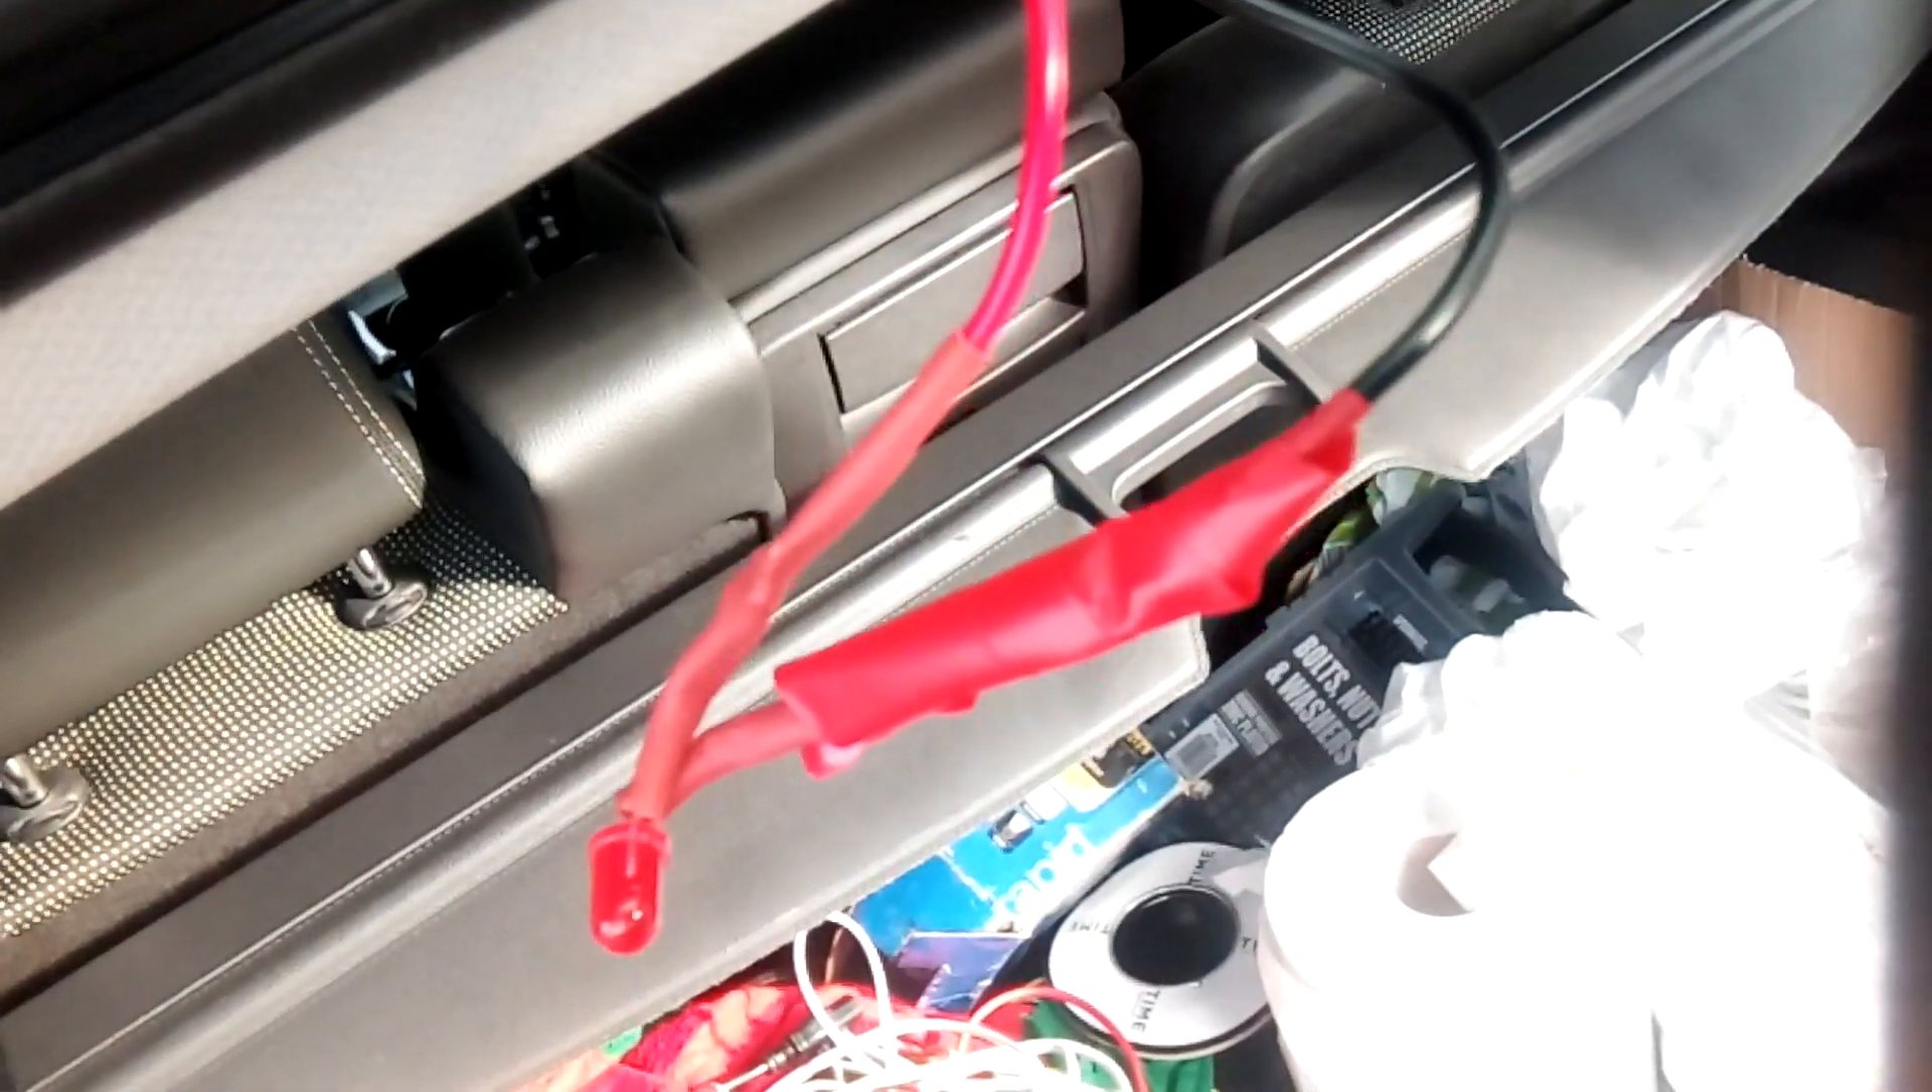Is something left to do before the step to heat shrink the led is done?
No.